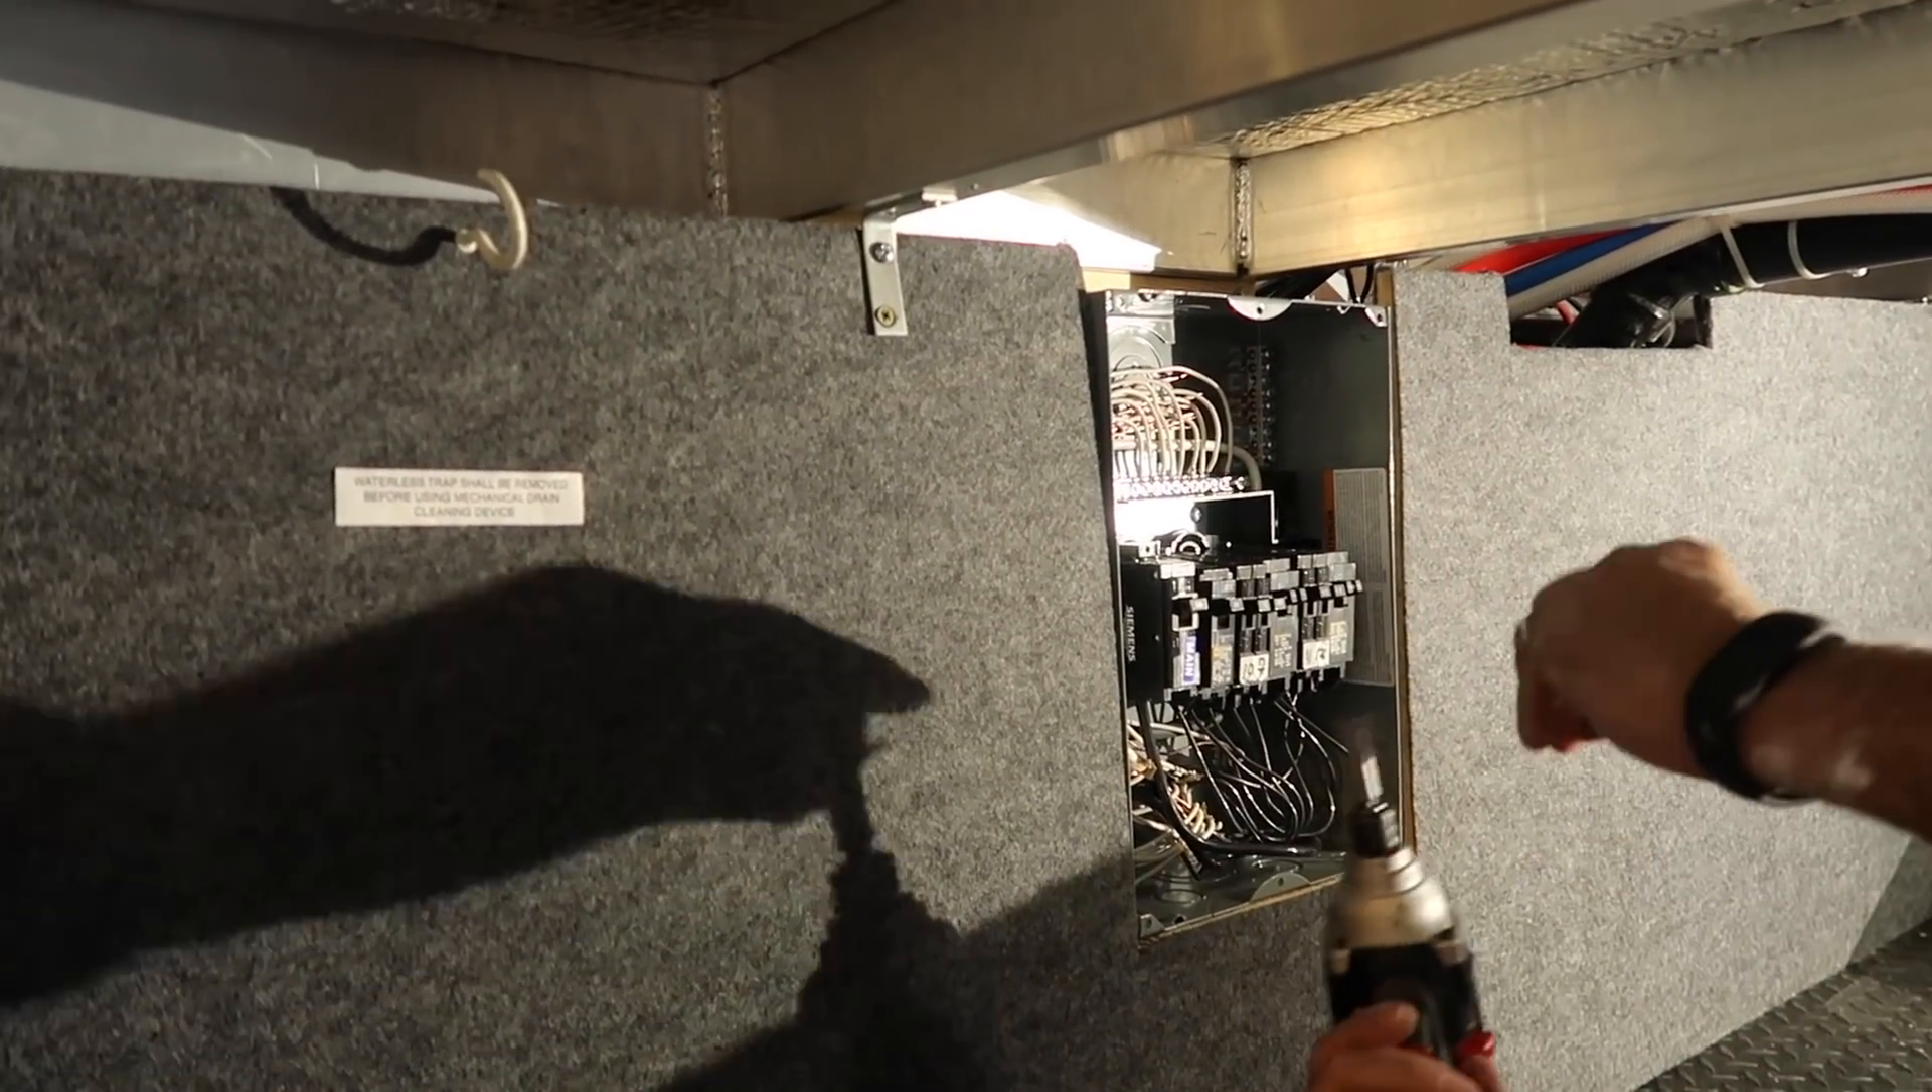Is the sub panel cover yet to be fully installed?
Yes.